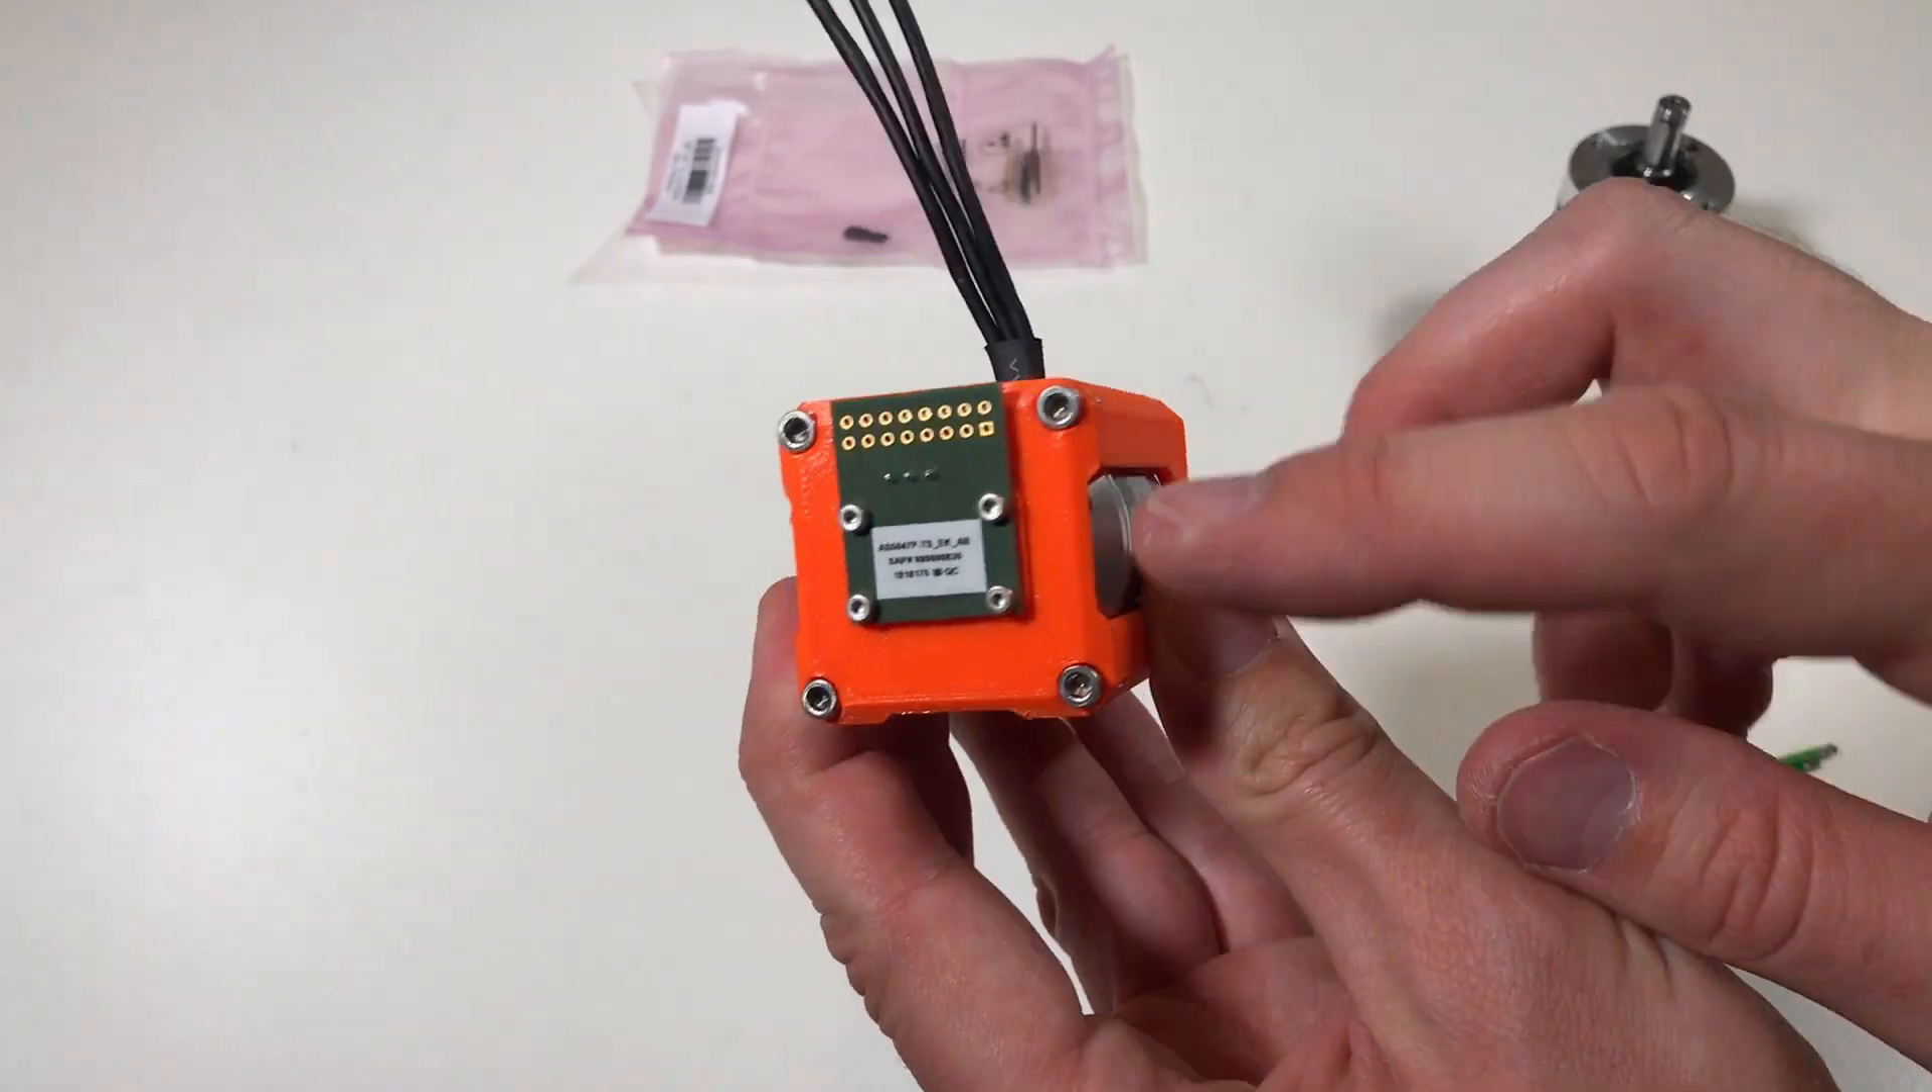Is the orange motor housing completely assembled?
Yes.